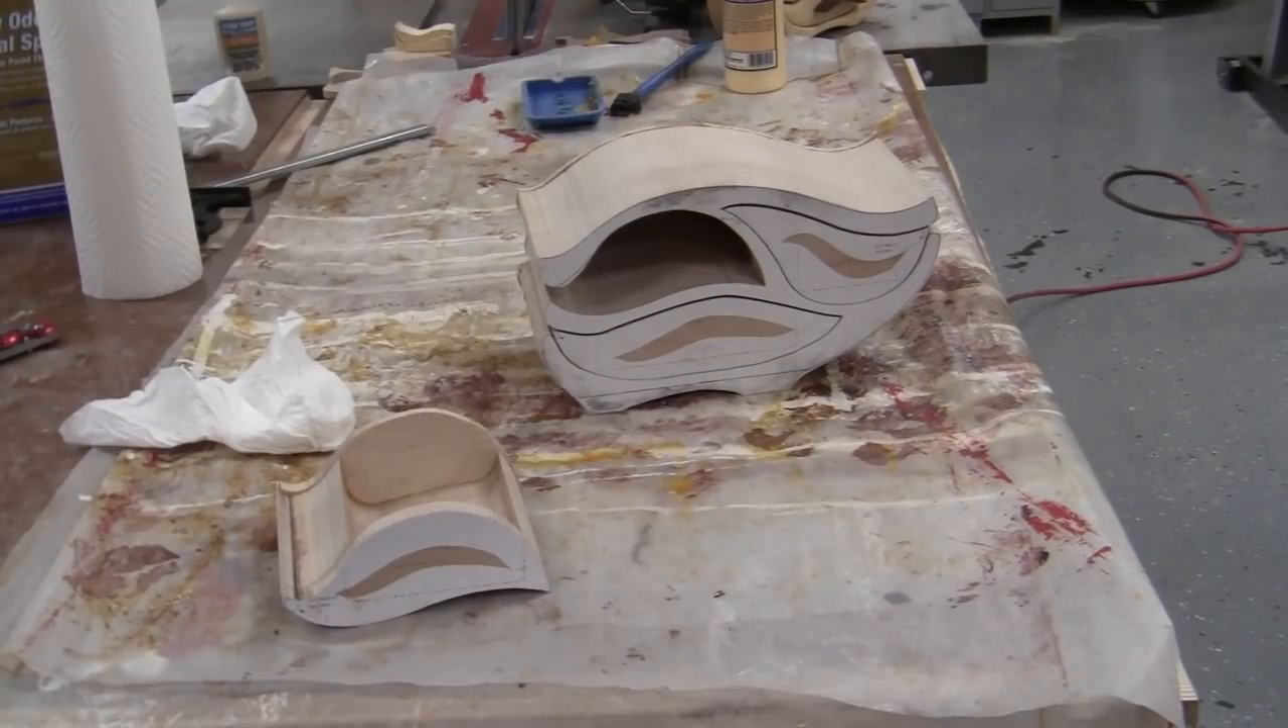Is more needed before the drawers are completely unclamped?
No.